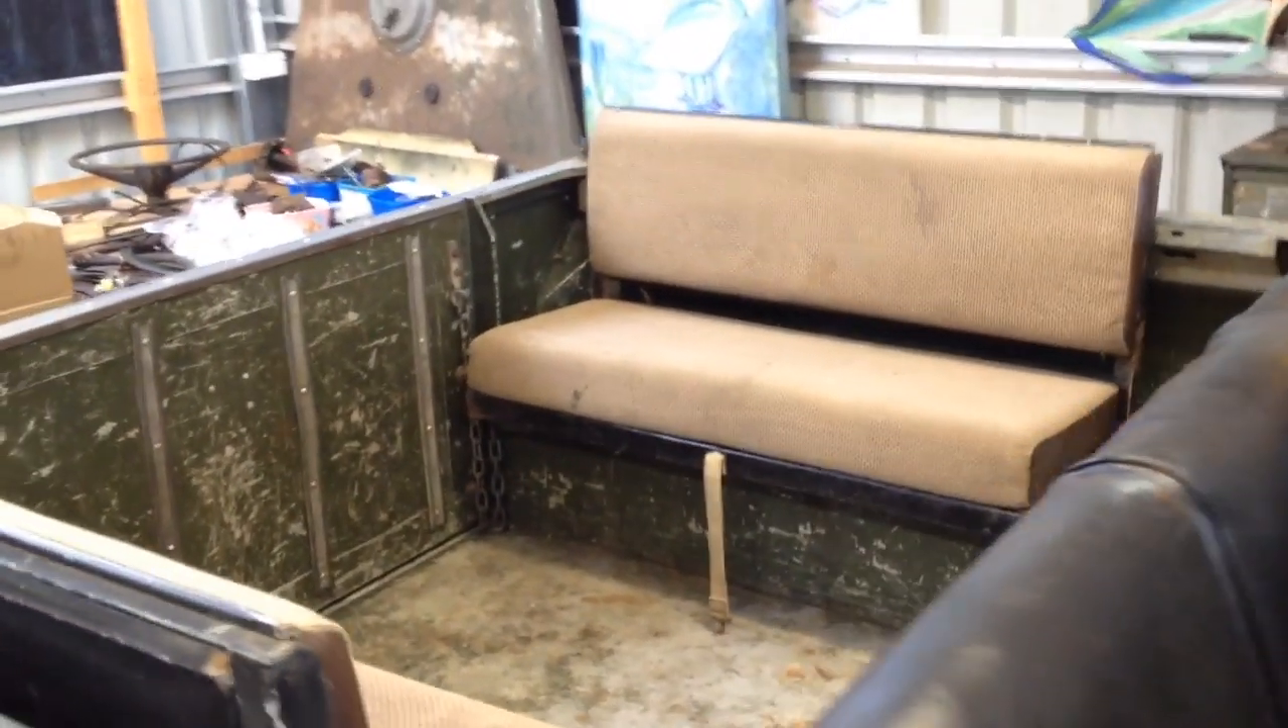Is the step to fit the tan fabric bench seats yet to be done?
No.